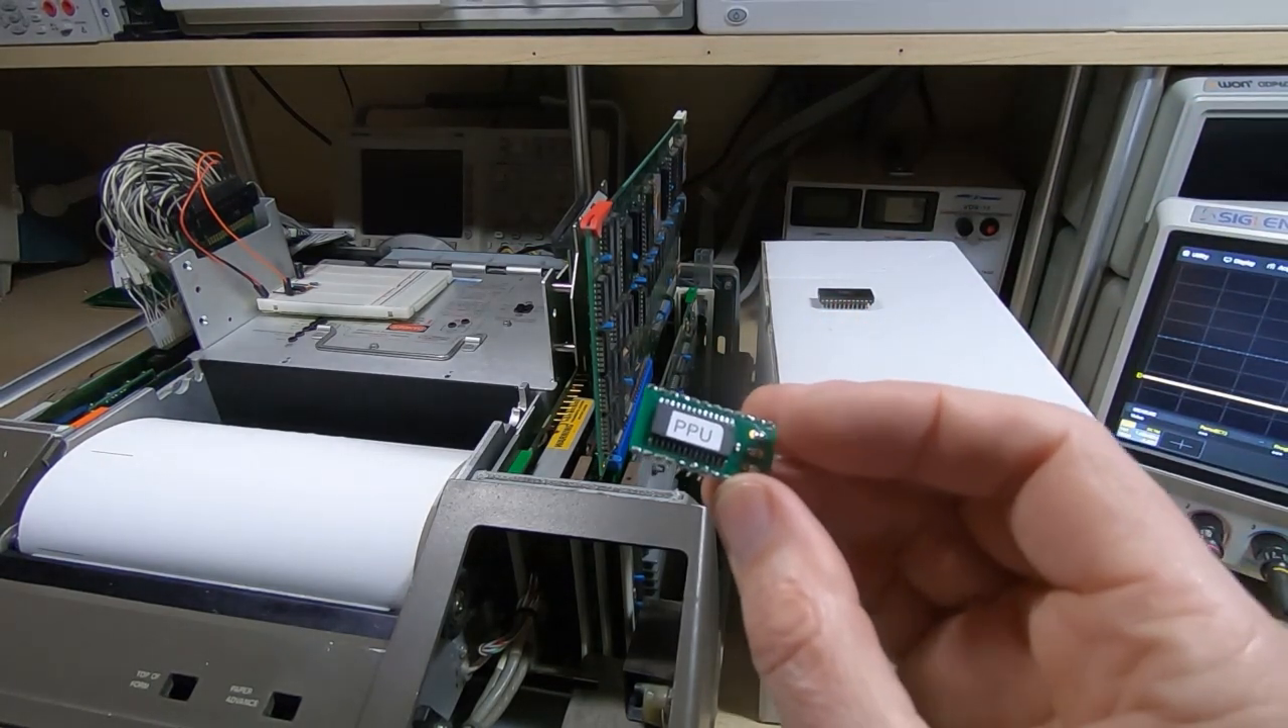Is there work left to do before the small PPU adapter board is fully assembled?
No.